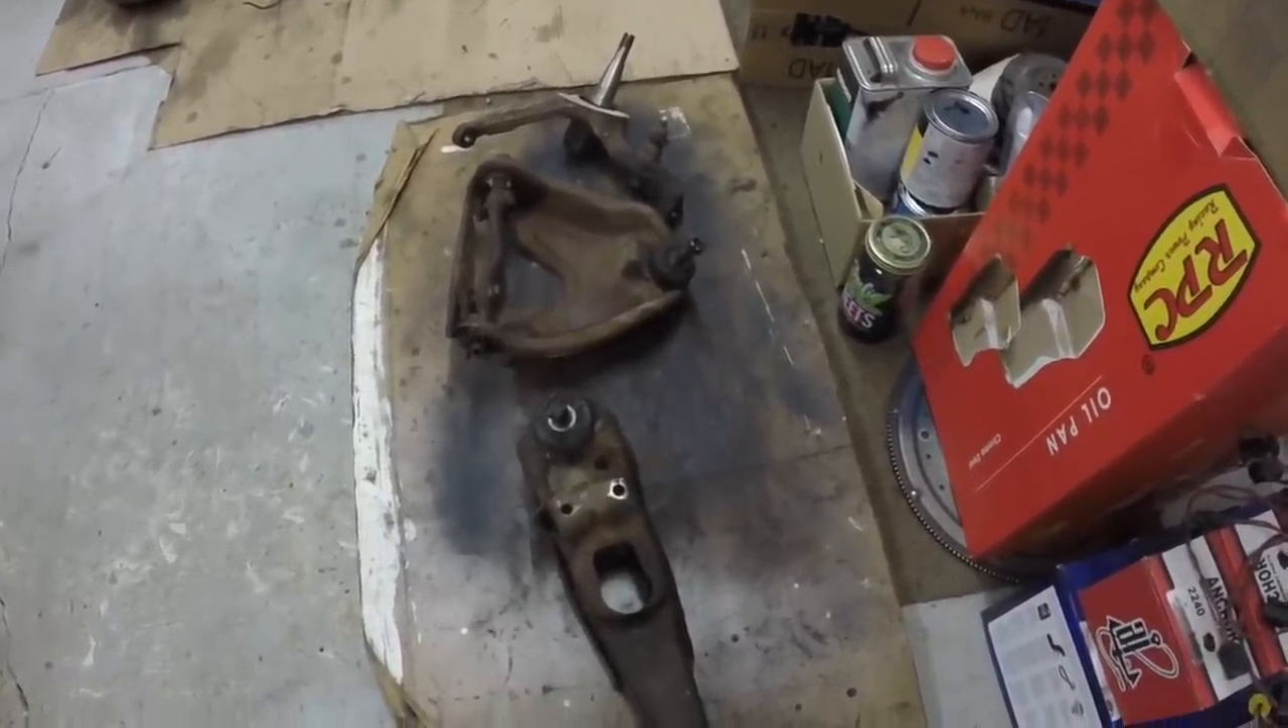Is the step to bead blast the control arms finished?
No.